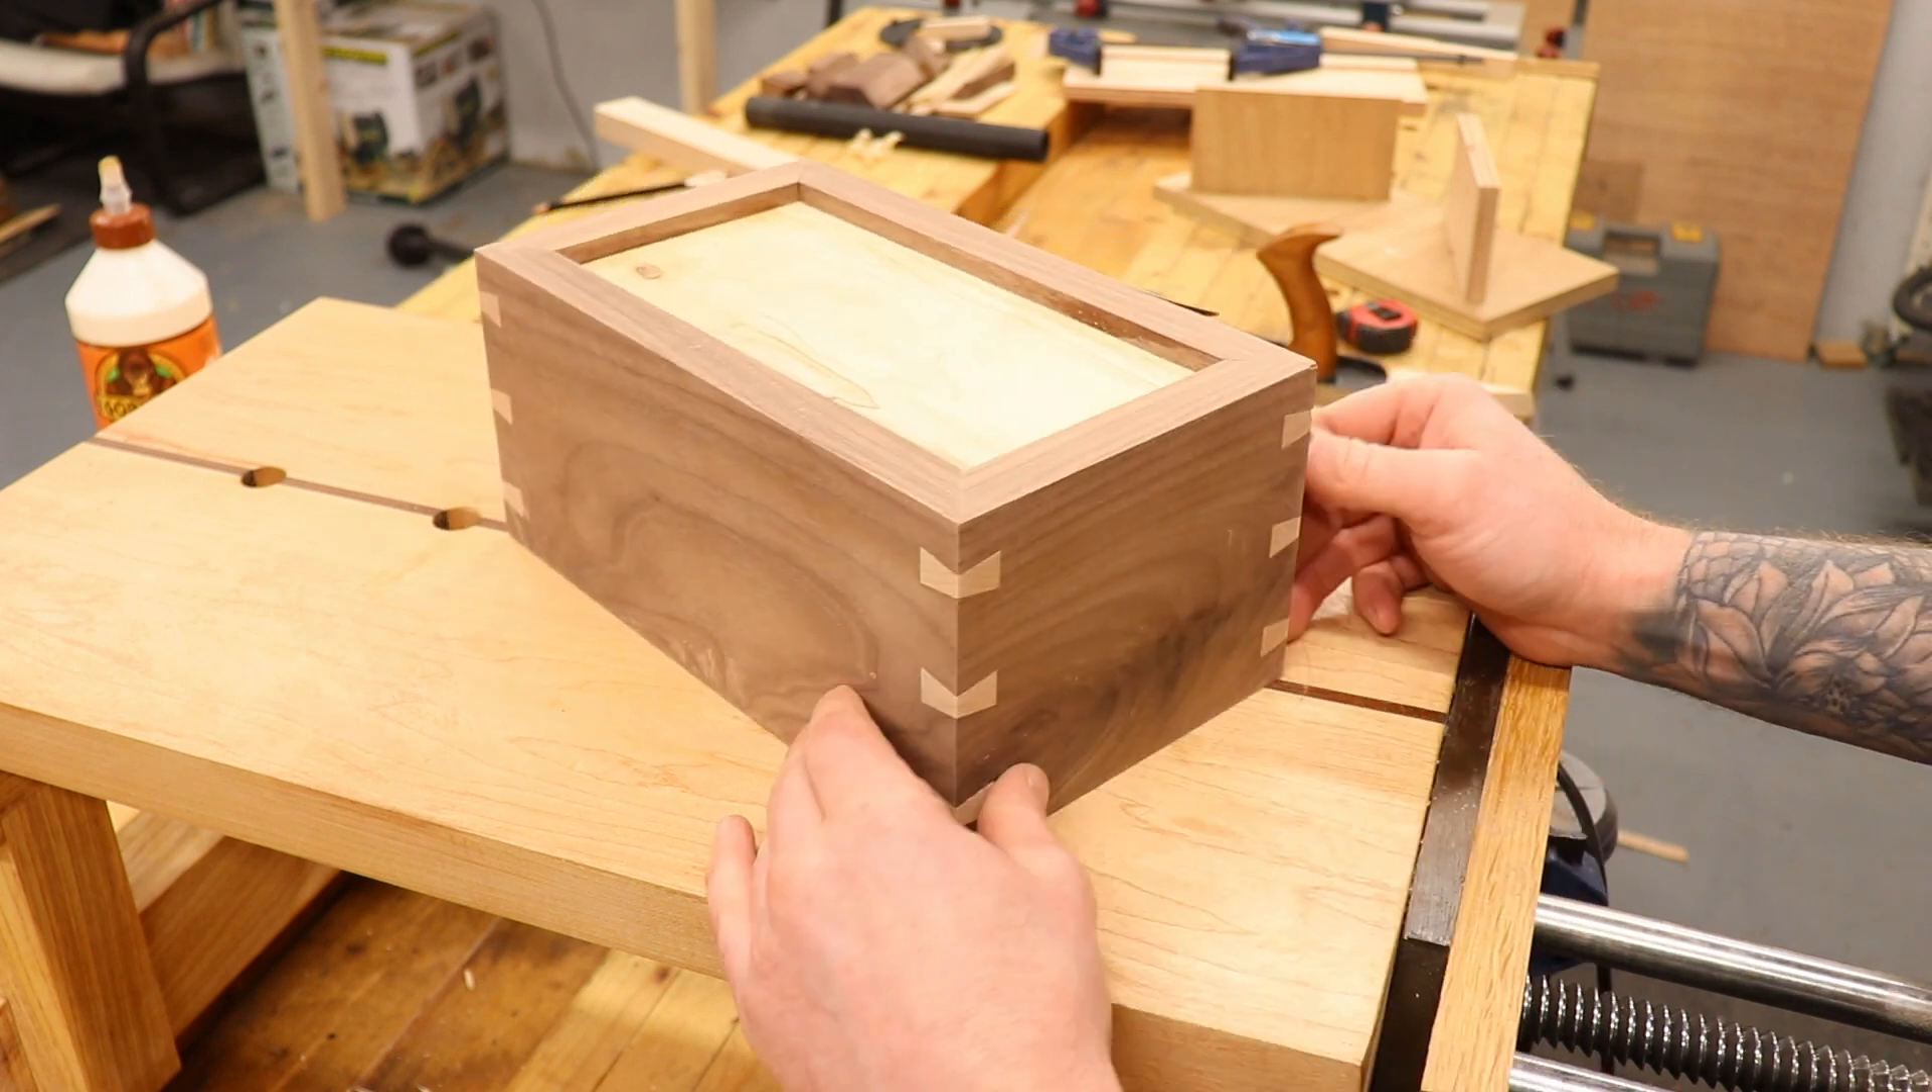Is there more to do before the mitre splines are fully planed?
No.